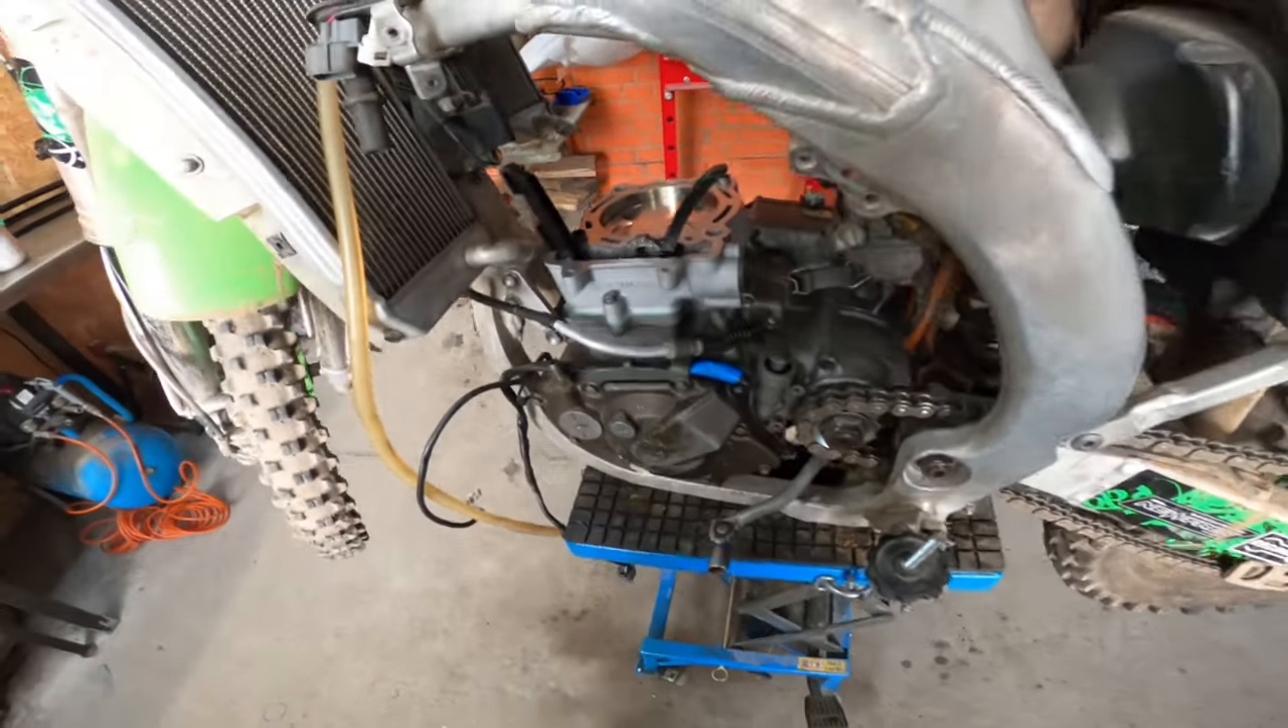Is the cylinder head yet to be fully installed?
Yes.